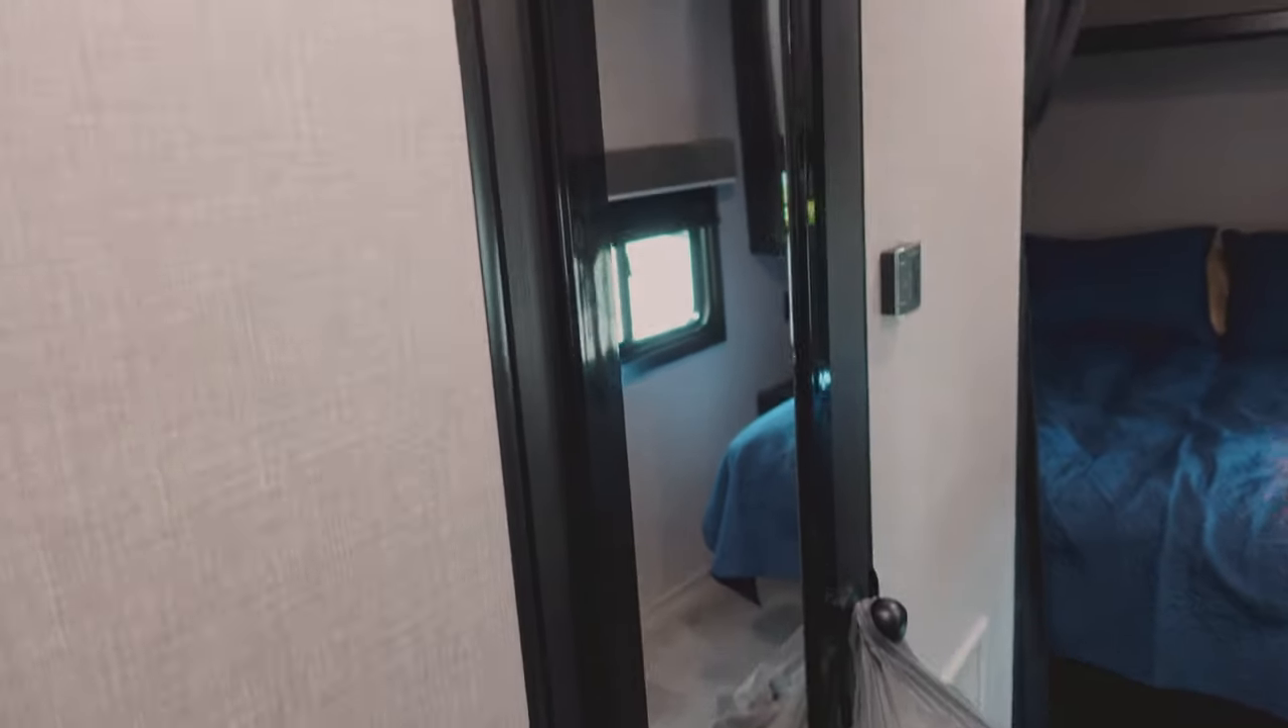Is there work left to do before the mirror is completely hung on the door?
No.